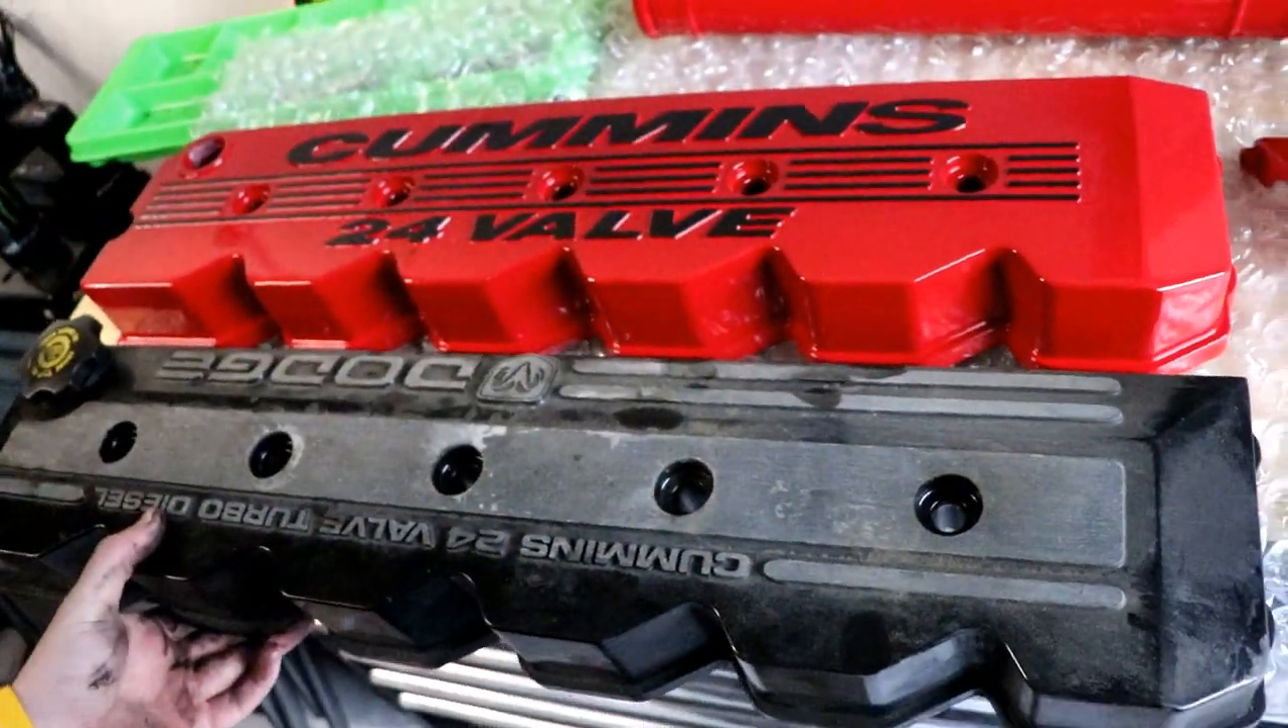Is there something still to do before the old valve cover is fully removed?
No.